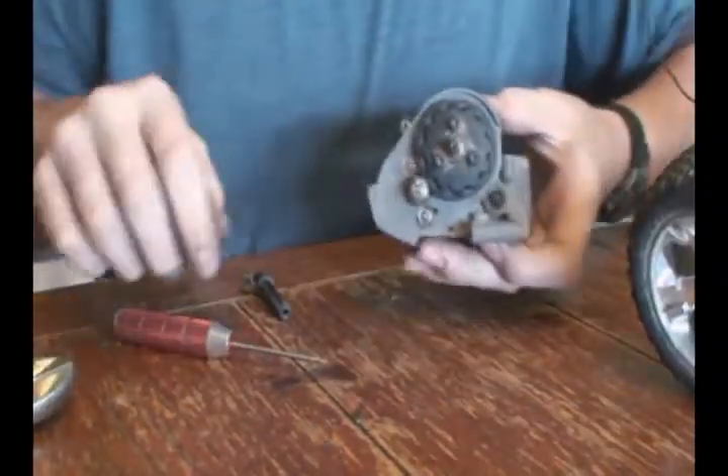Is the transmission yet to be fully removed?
No.